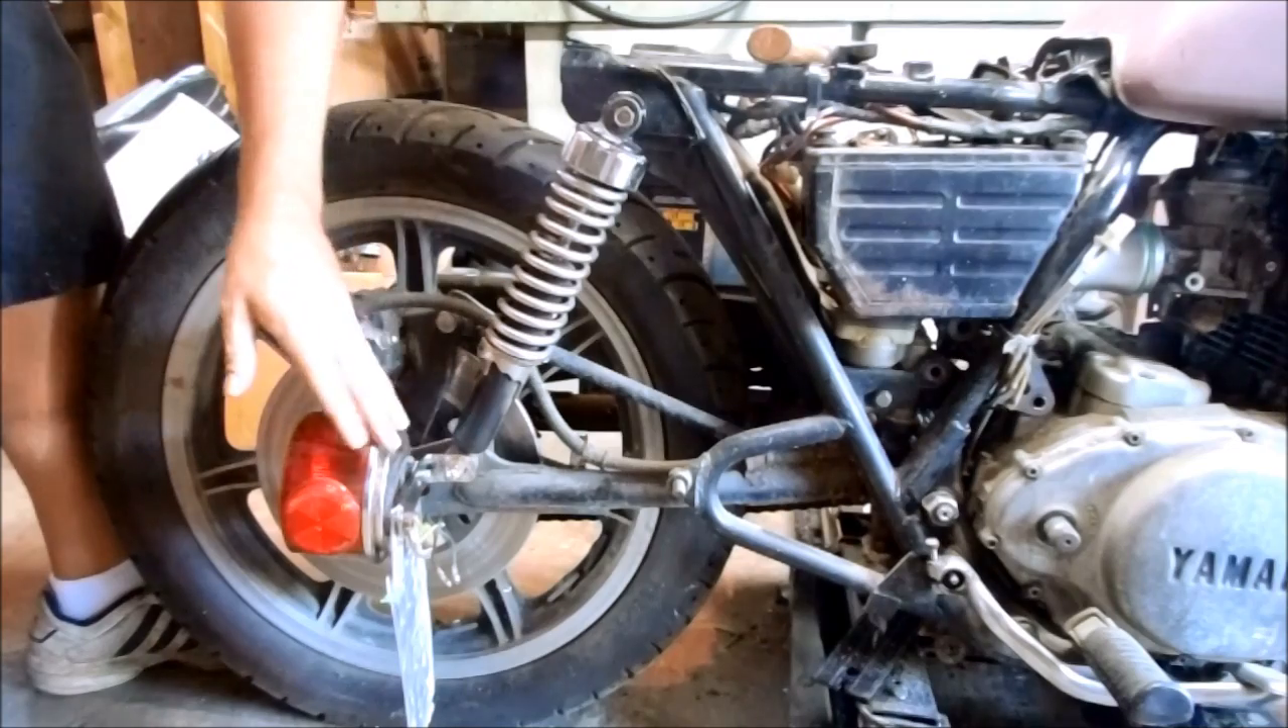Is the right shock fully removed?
No.